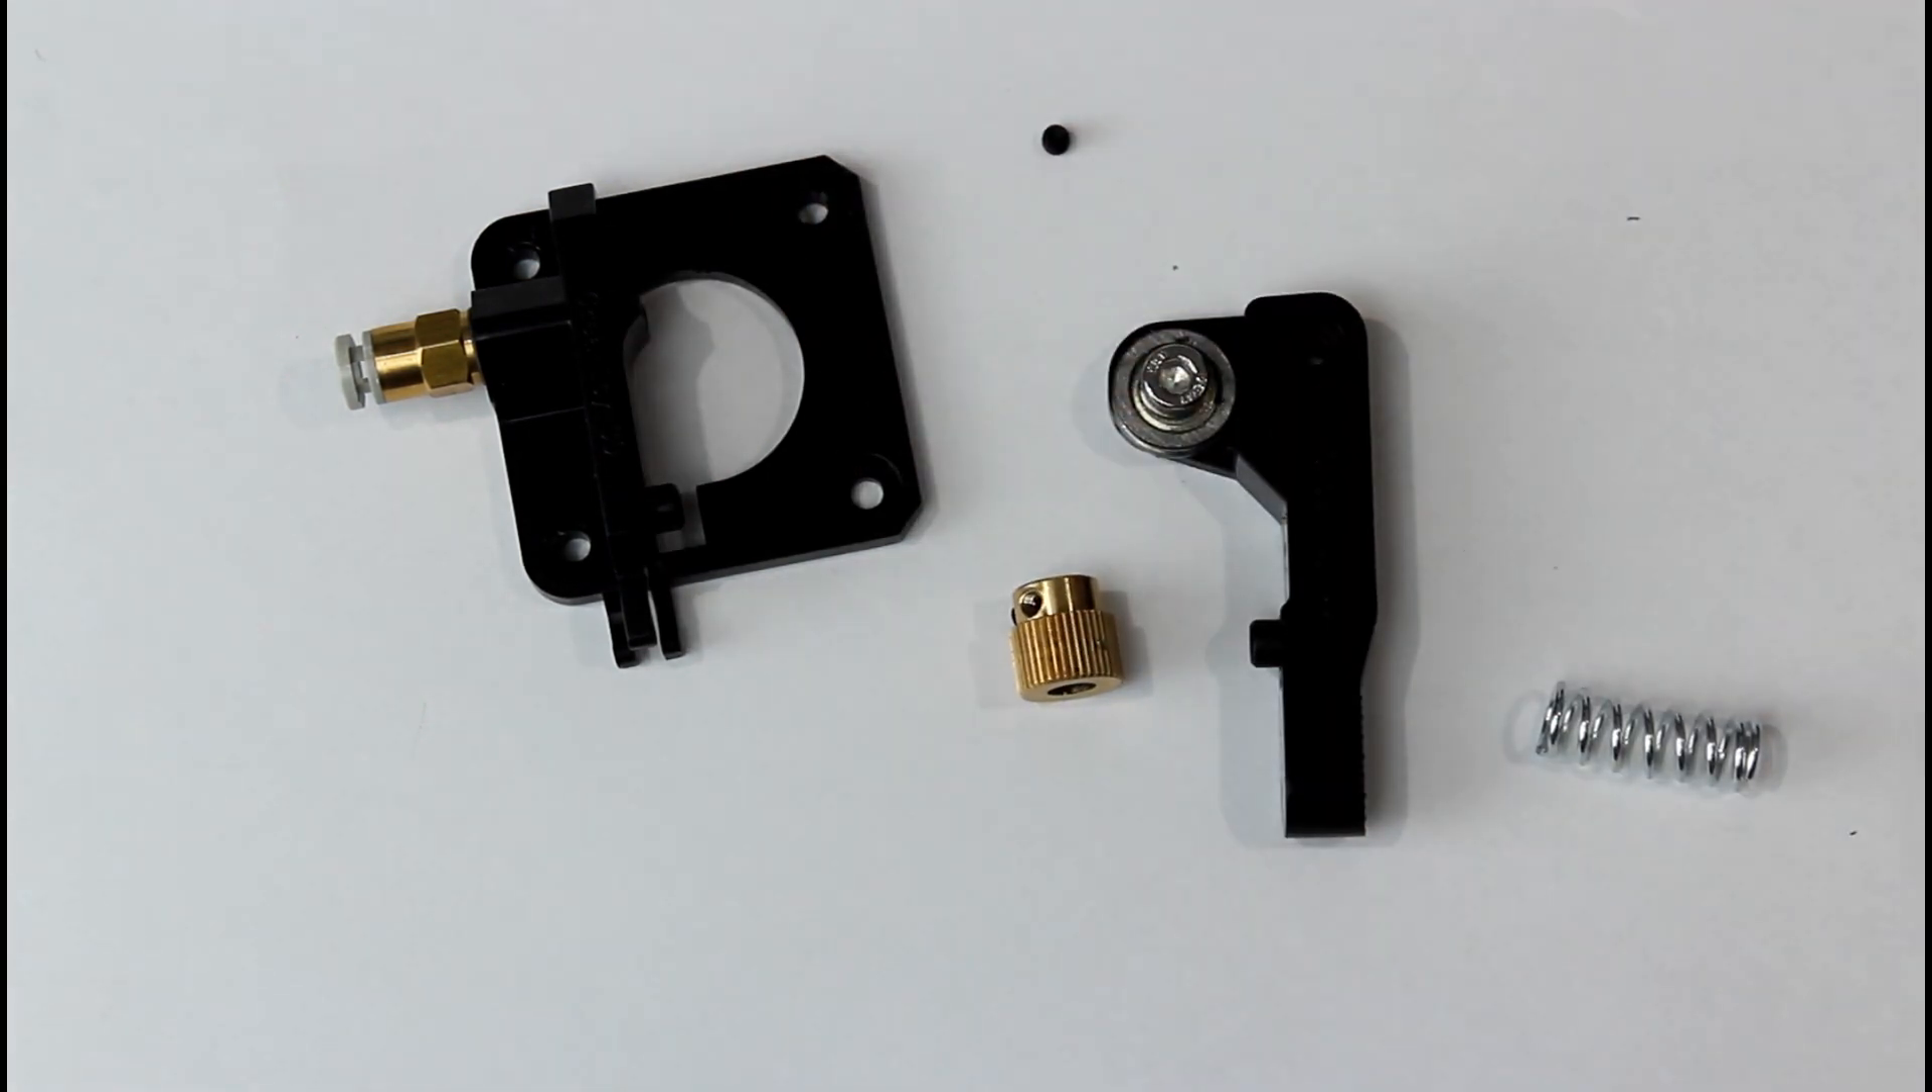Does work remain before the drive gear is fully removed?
No.